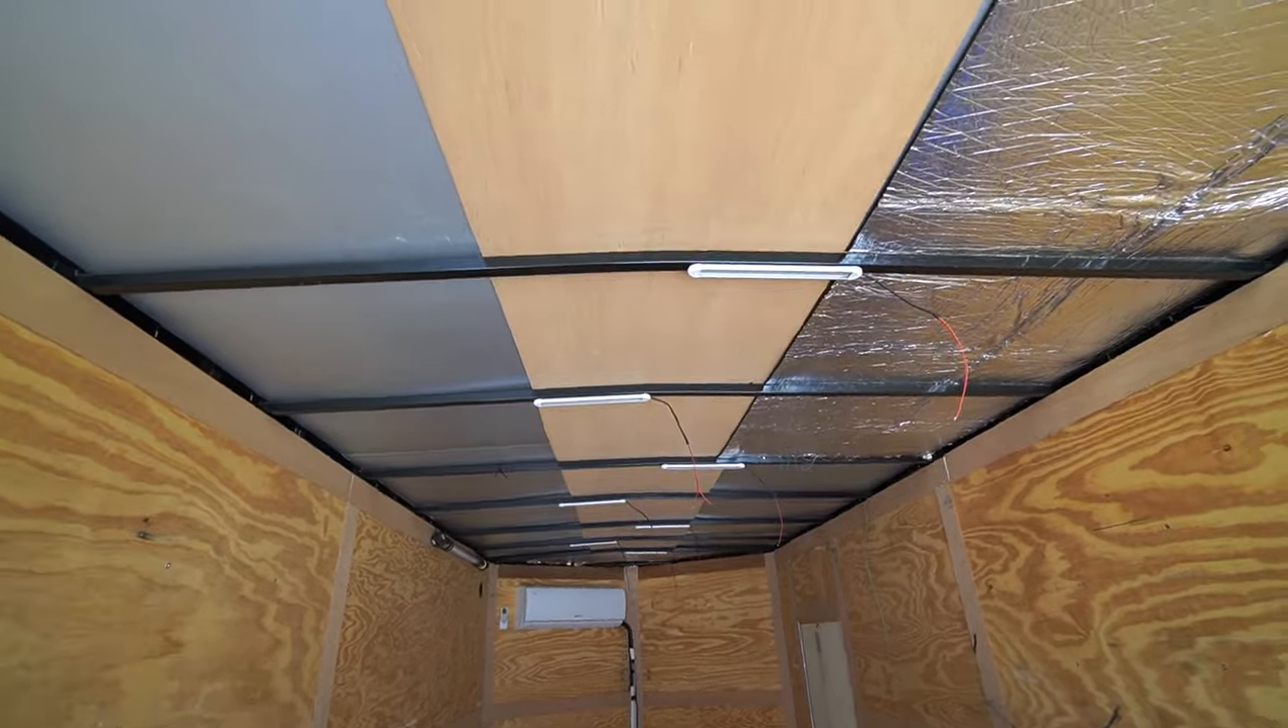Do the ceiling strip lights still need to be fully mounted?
No.